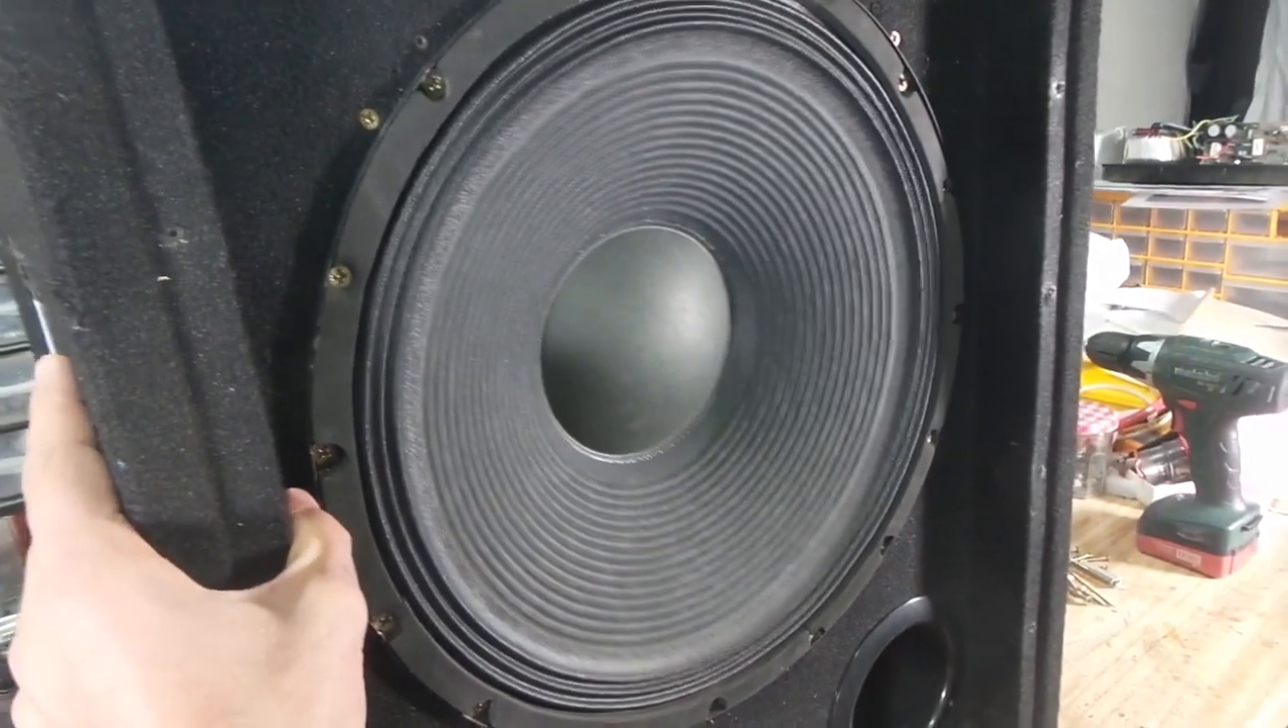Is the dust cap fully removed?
No.